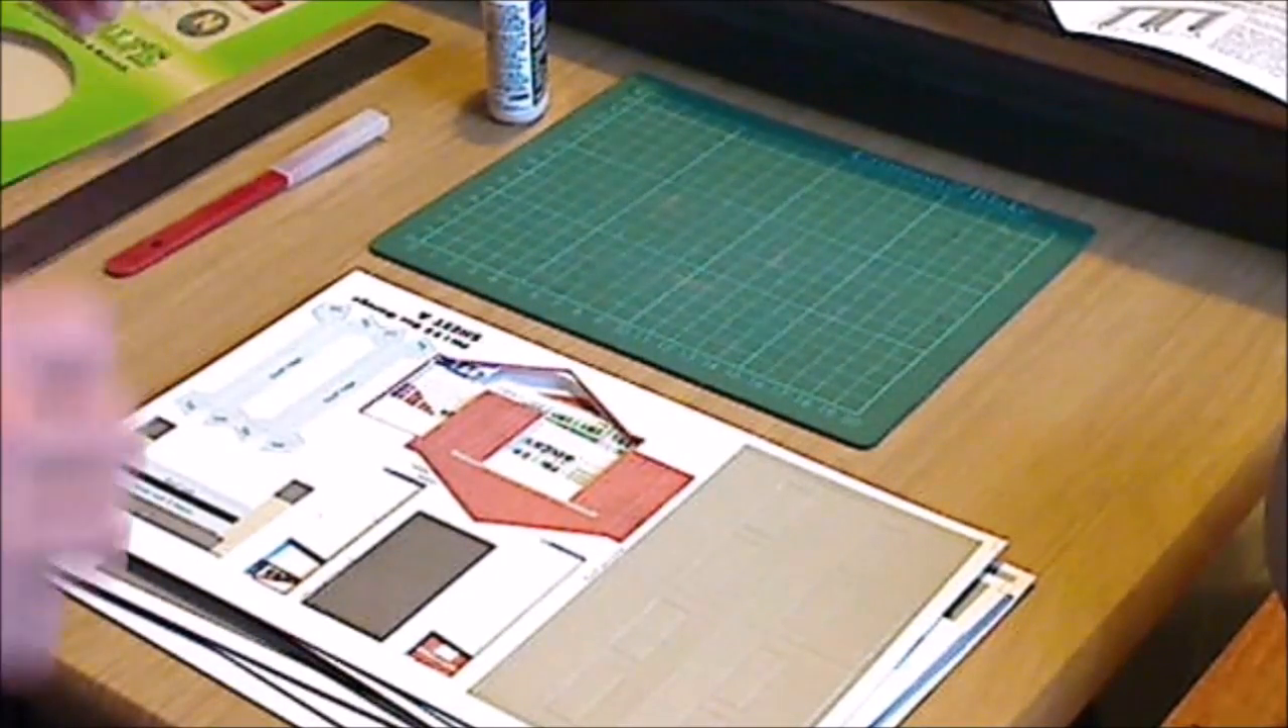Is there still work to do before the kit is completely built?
Yes.